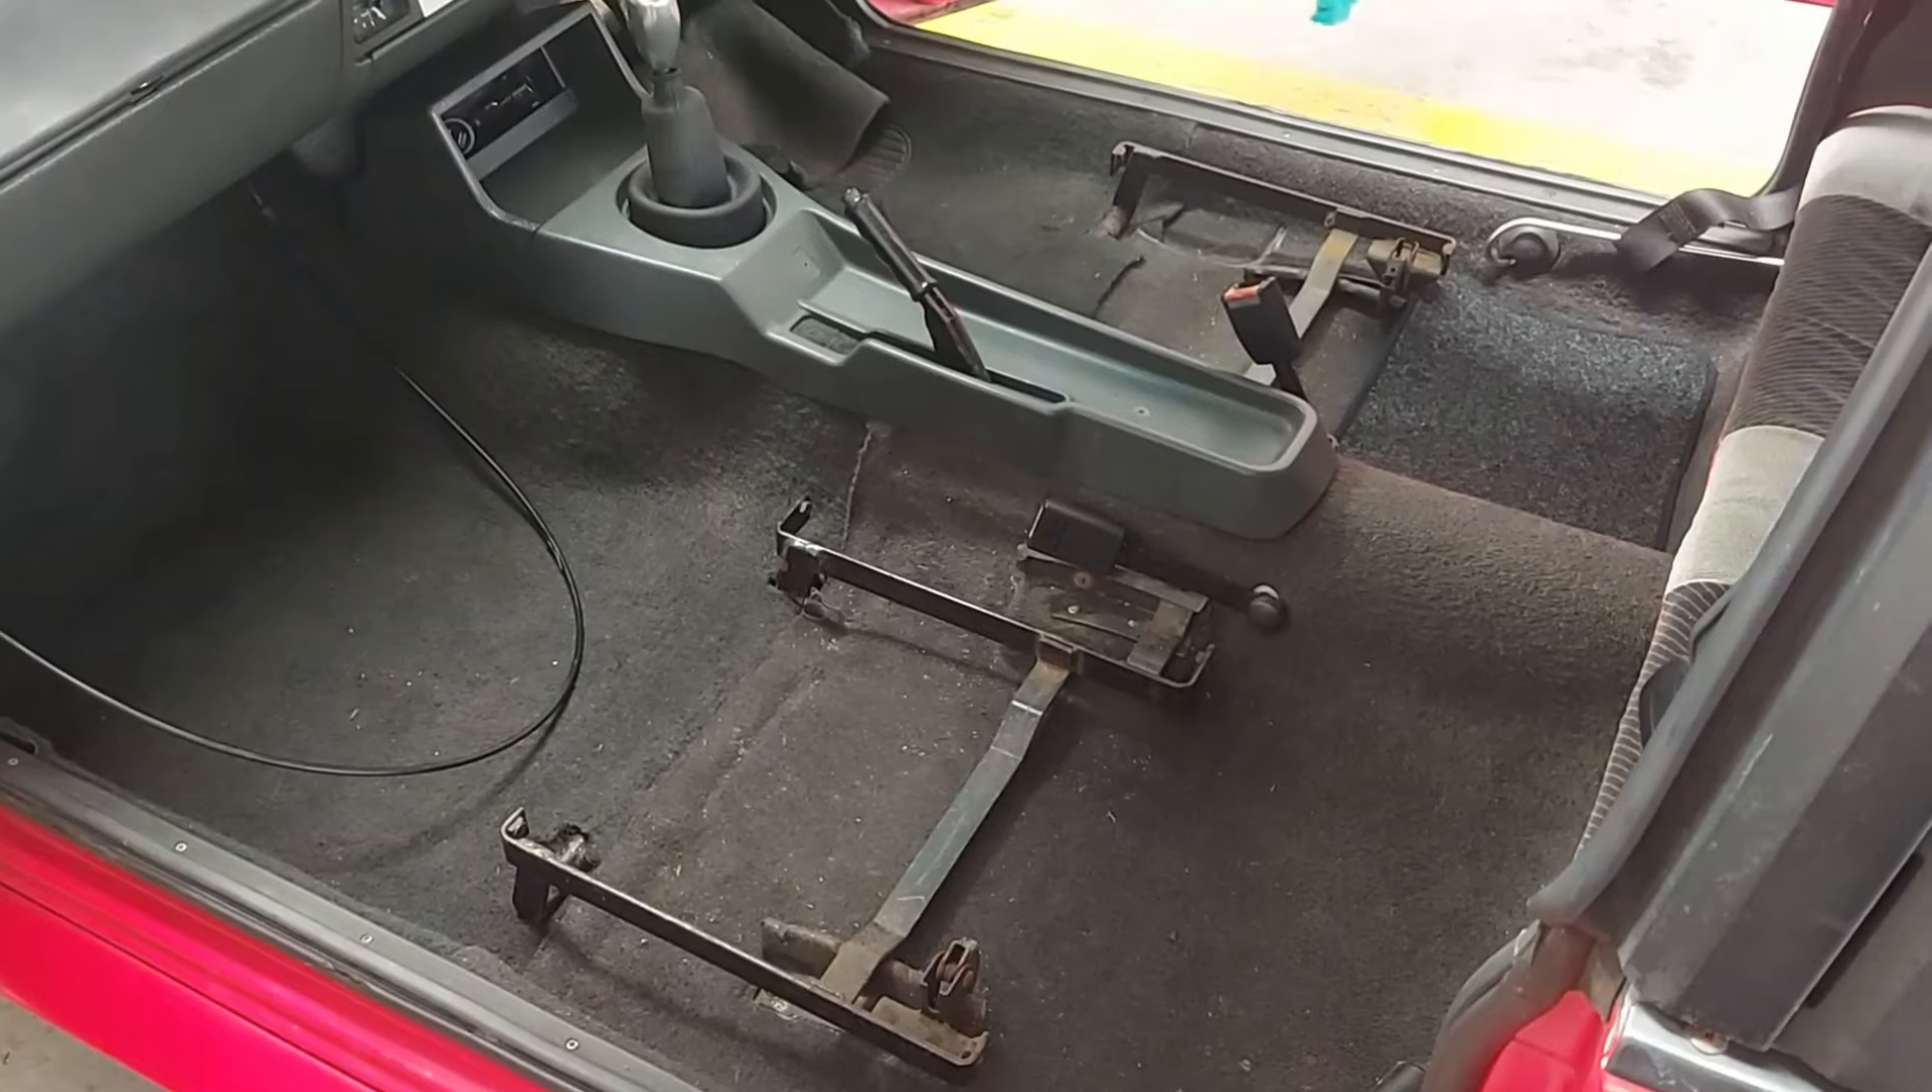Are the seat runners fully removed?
No.